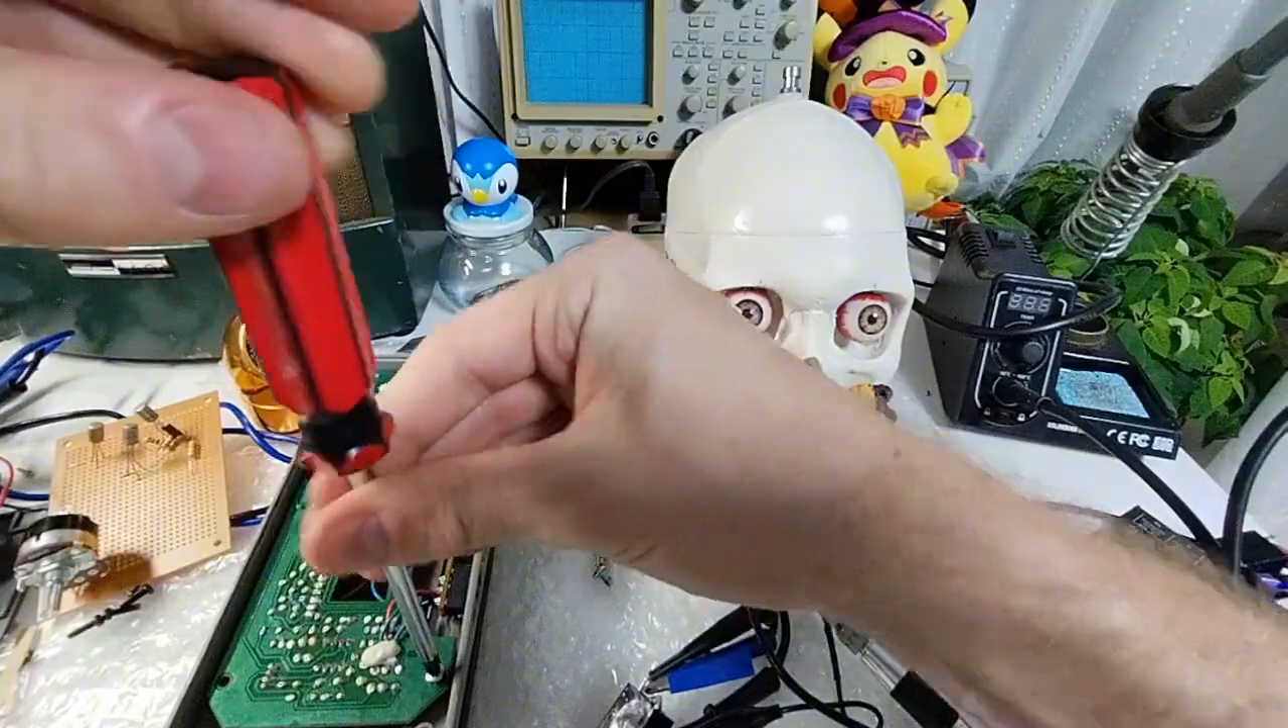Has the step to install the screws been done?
No.